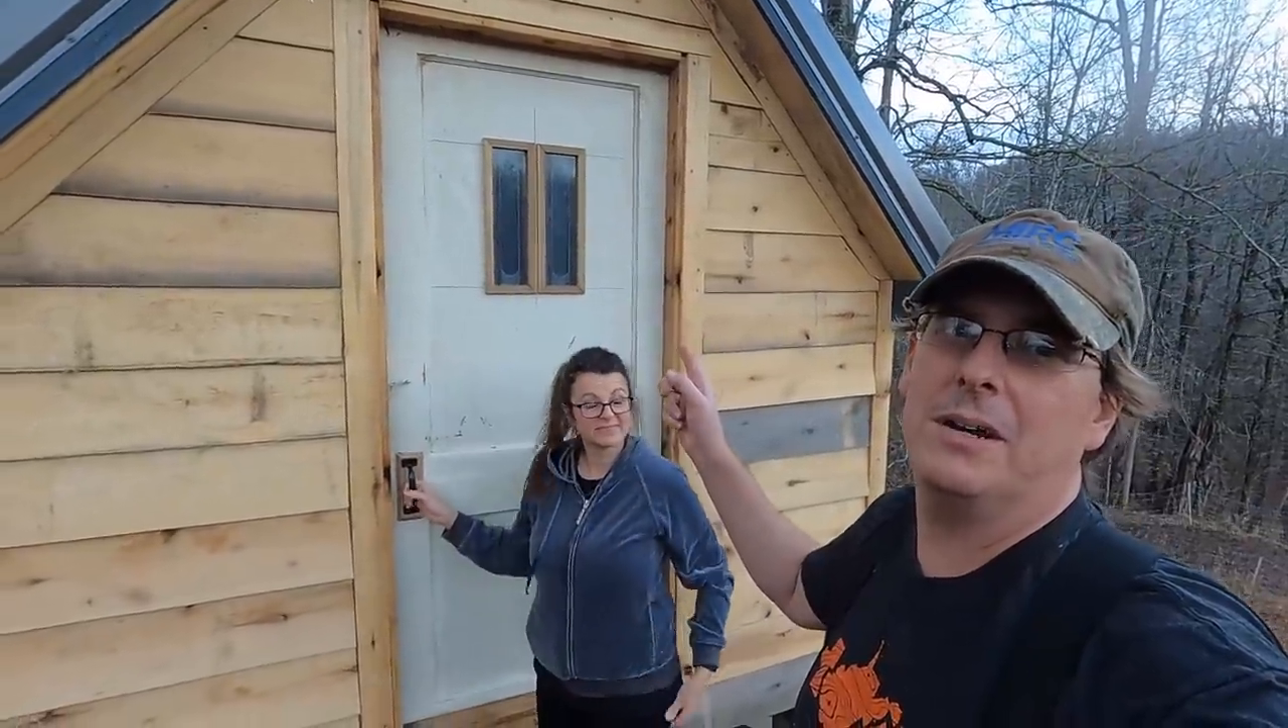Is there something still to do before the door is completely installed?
No.